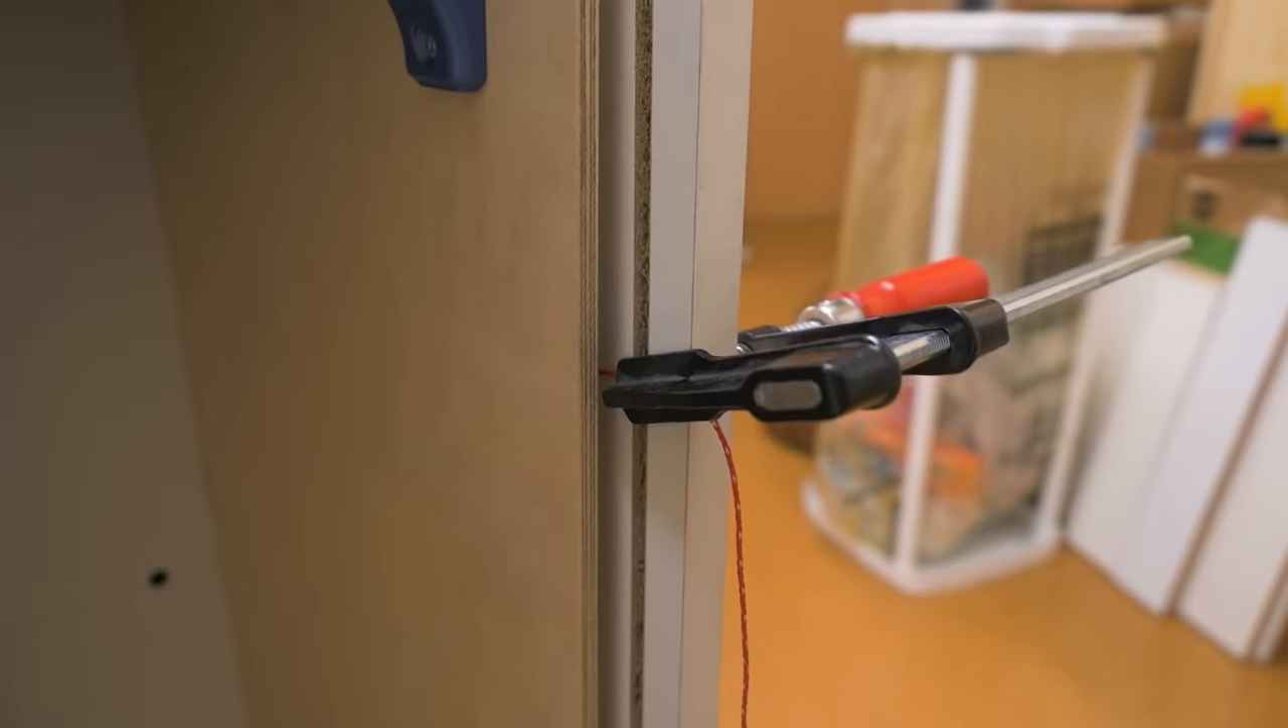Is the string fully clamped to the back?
Yes.